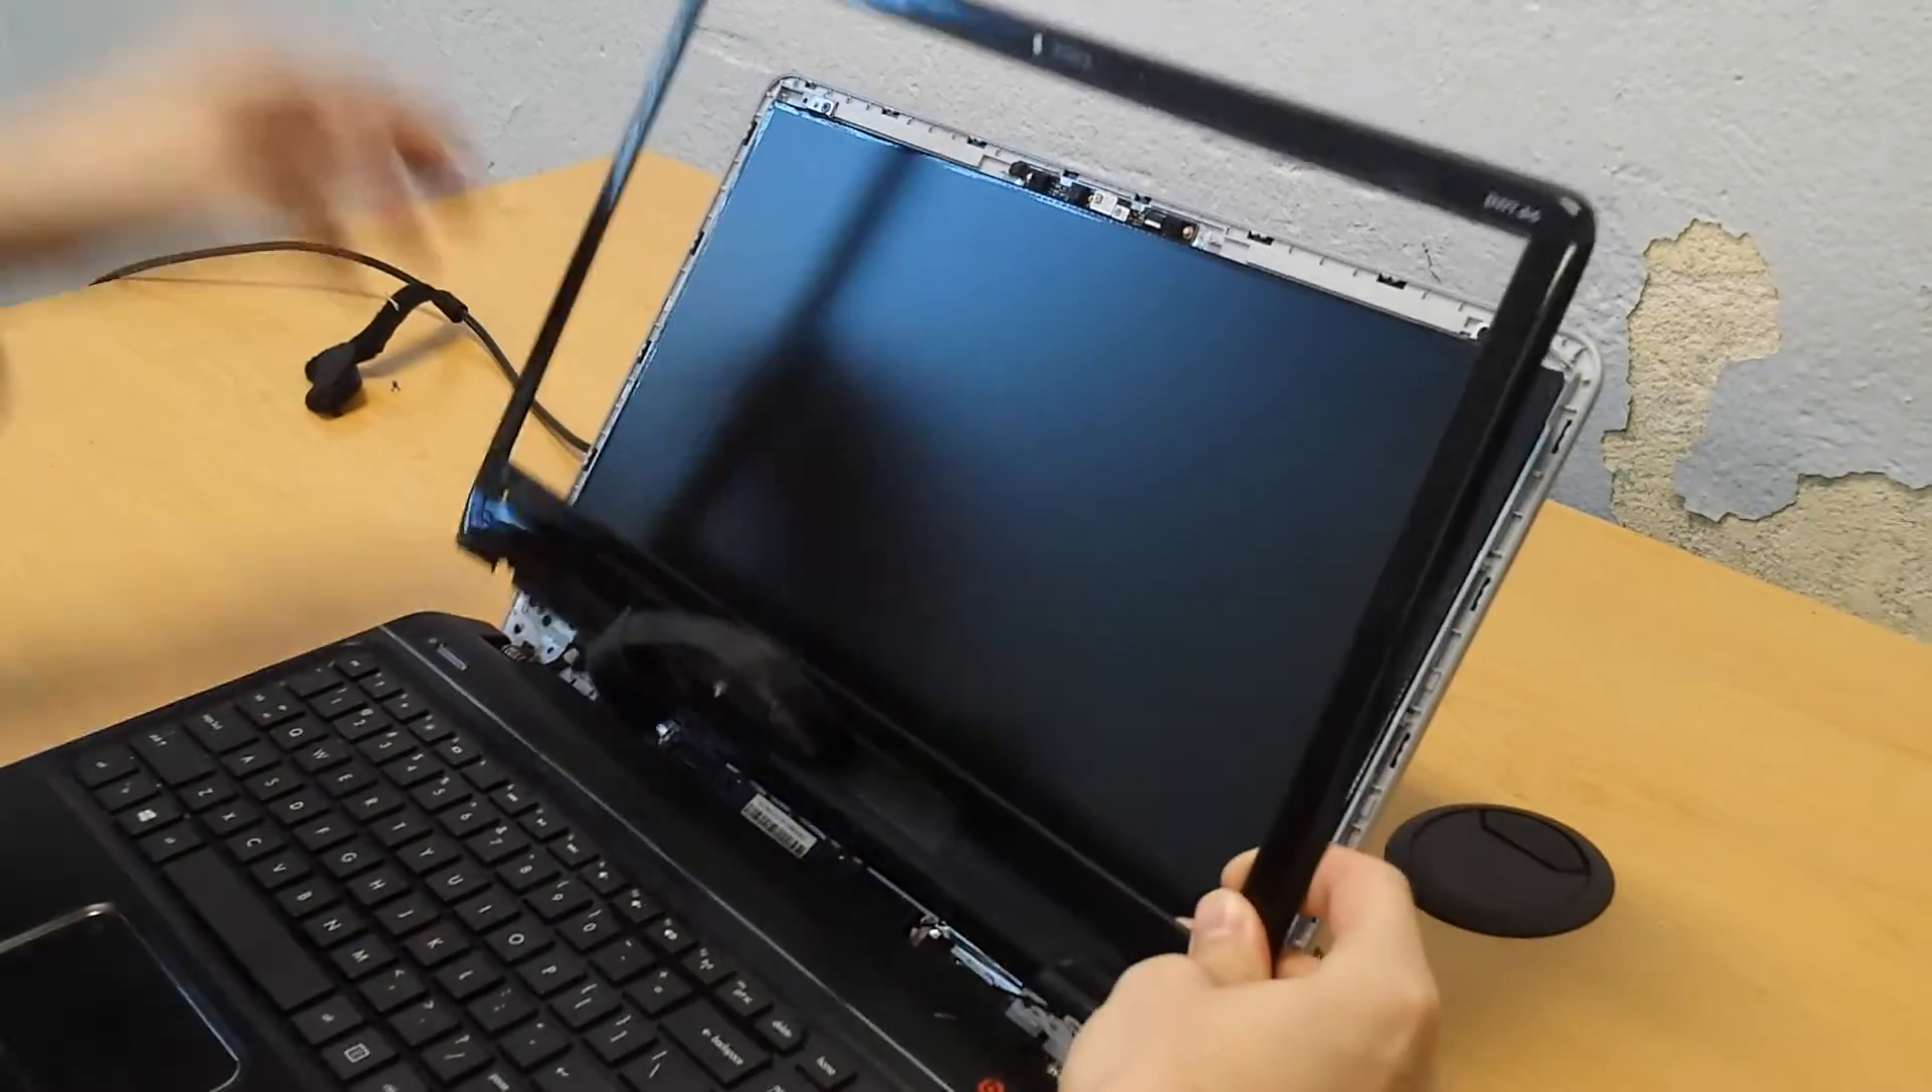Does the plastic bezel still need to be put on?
Yes.